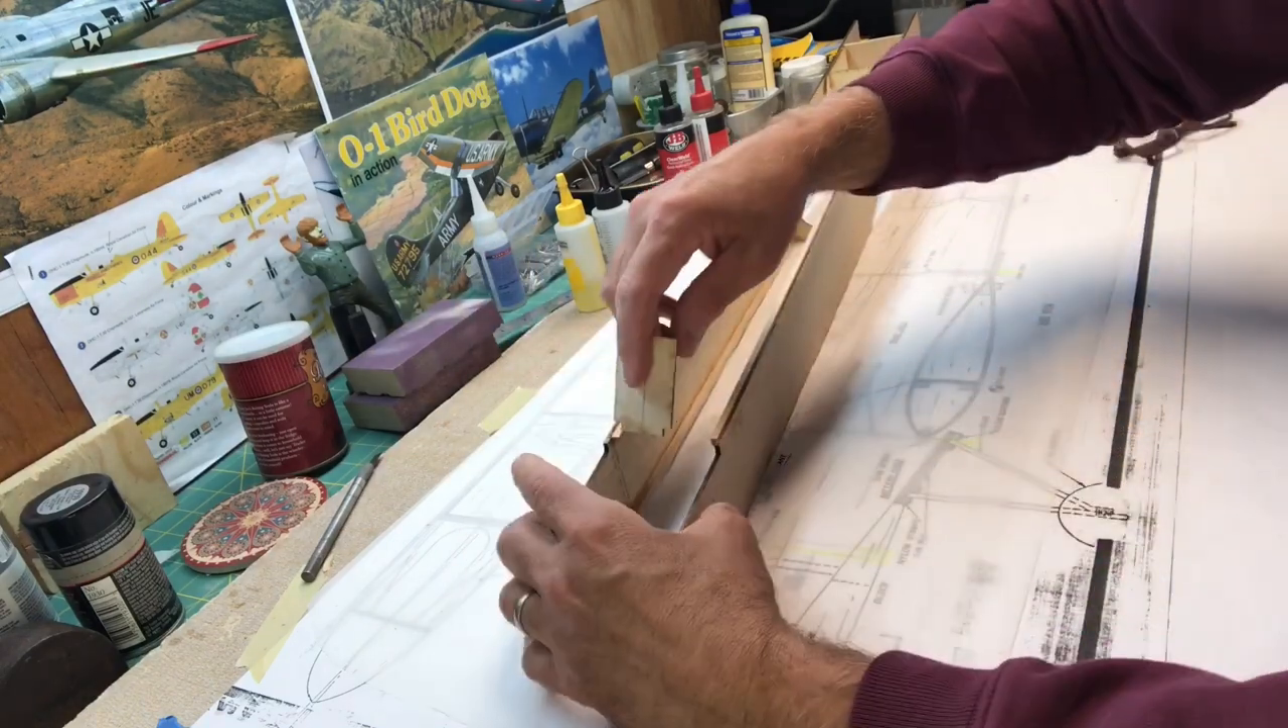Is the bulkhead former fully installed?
No.